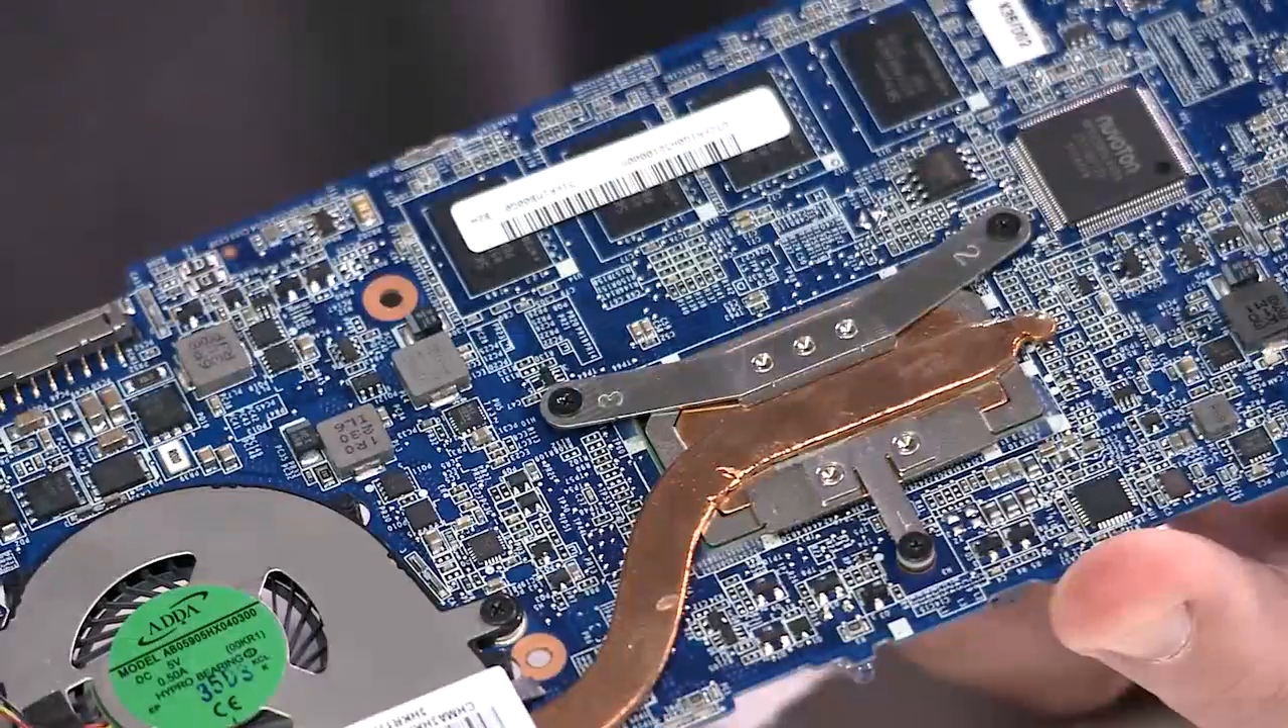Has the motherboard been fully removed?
Yes.